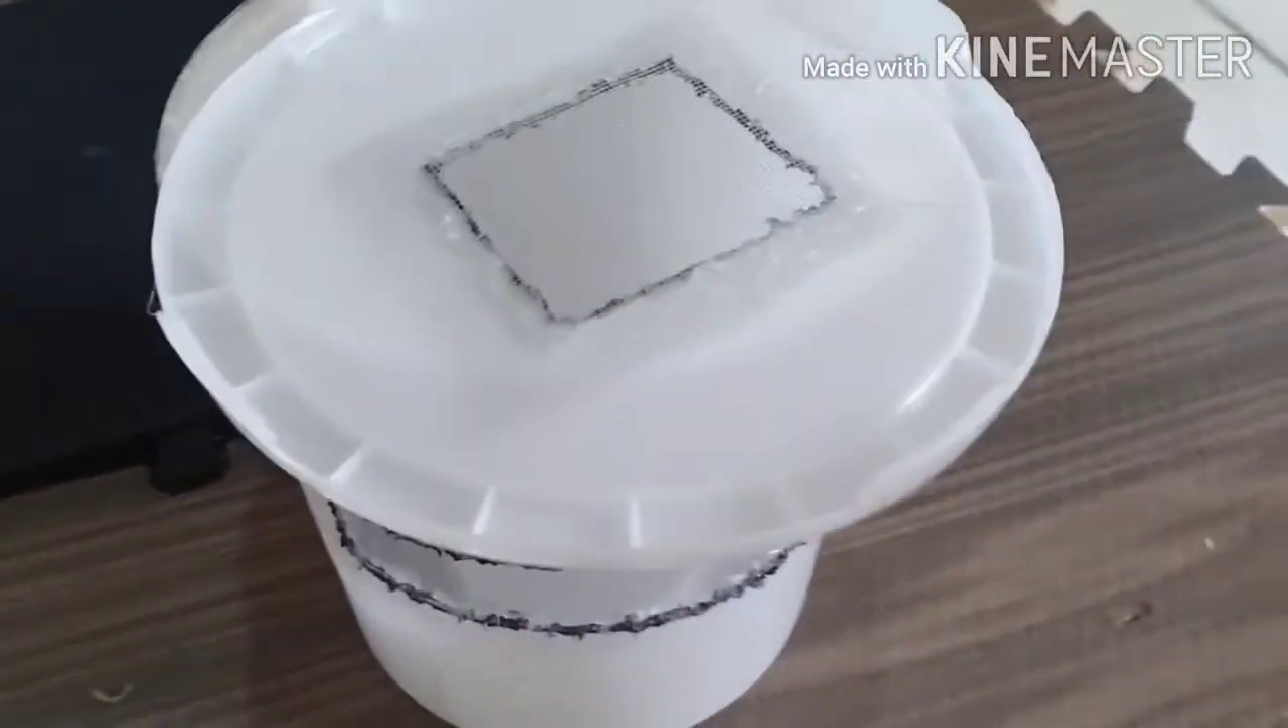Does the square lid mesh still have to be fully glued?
No.